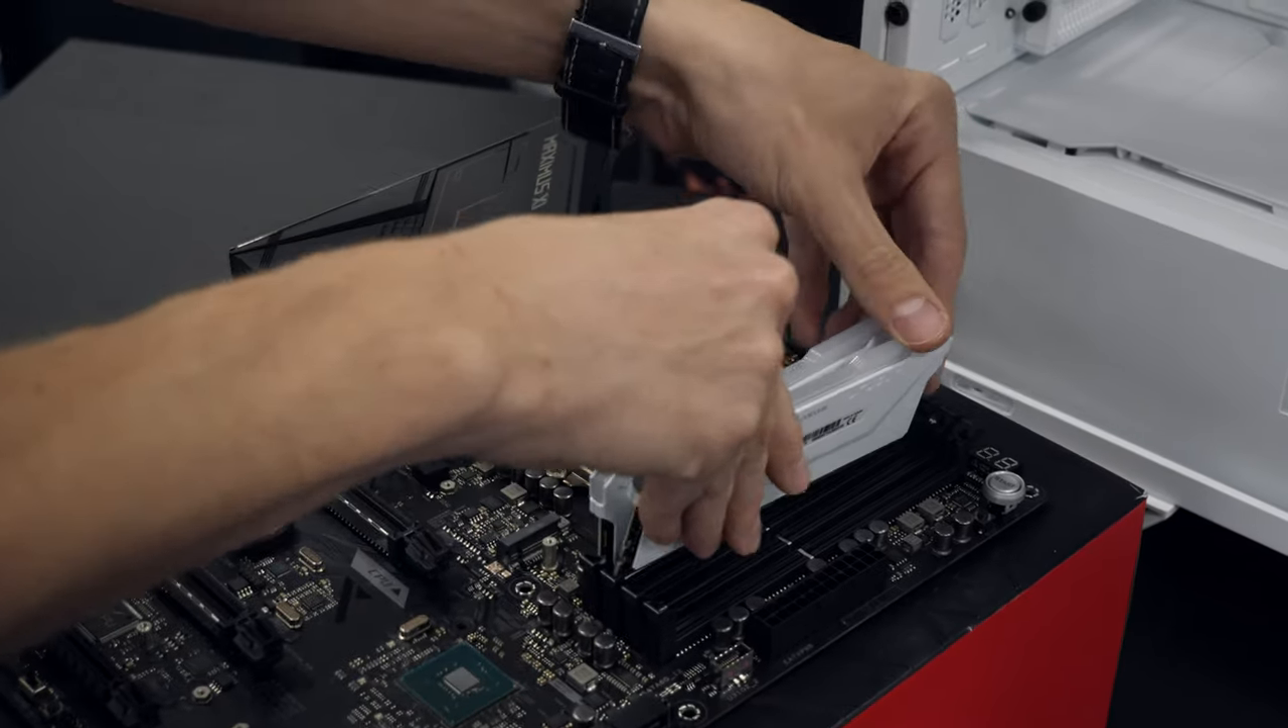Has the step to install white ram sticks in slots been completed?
No.